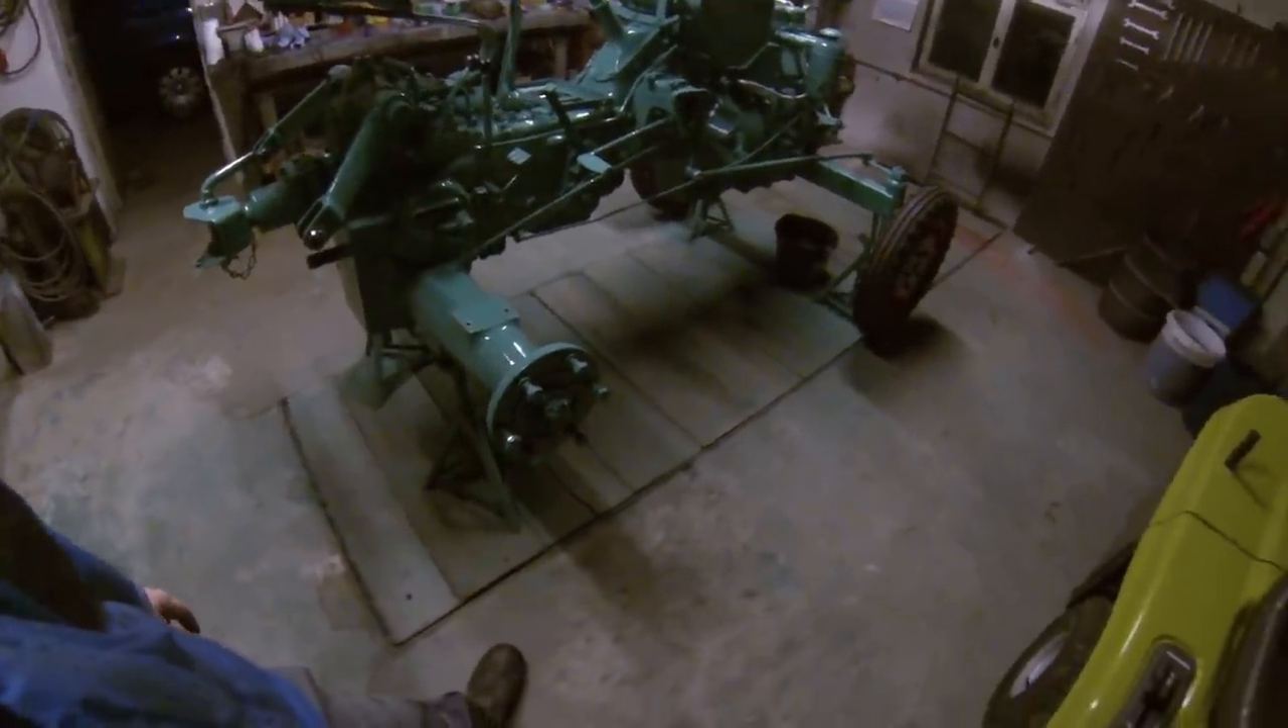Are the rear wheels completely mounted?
No.